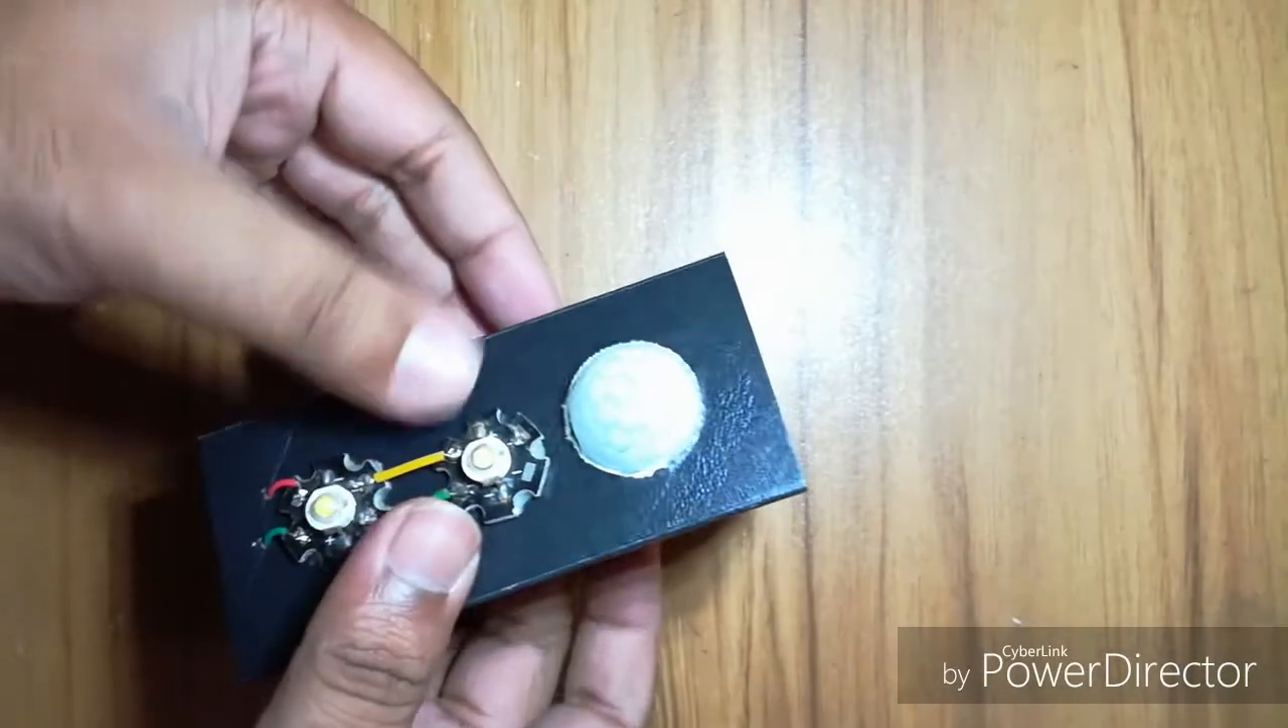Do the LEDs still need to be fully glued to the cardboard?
No.